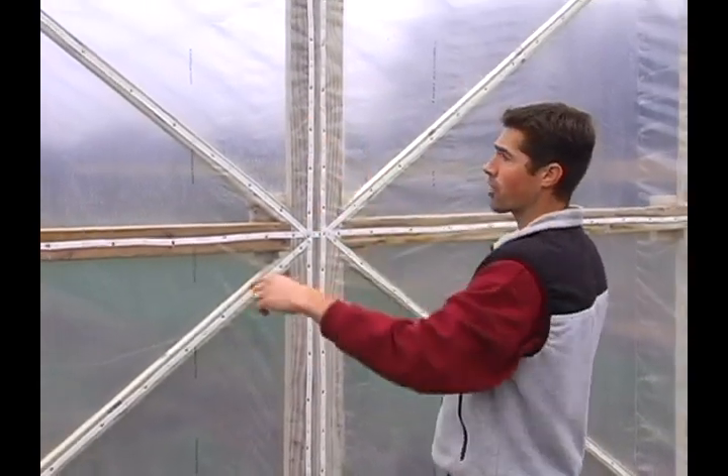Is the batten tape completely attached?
Yes.